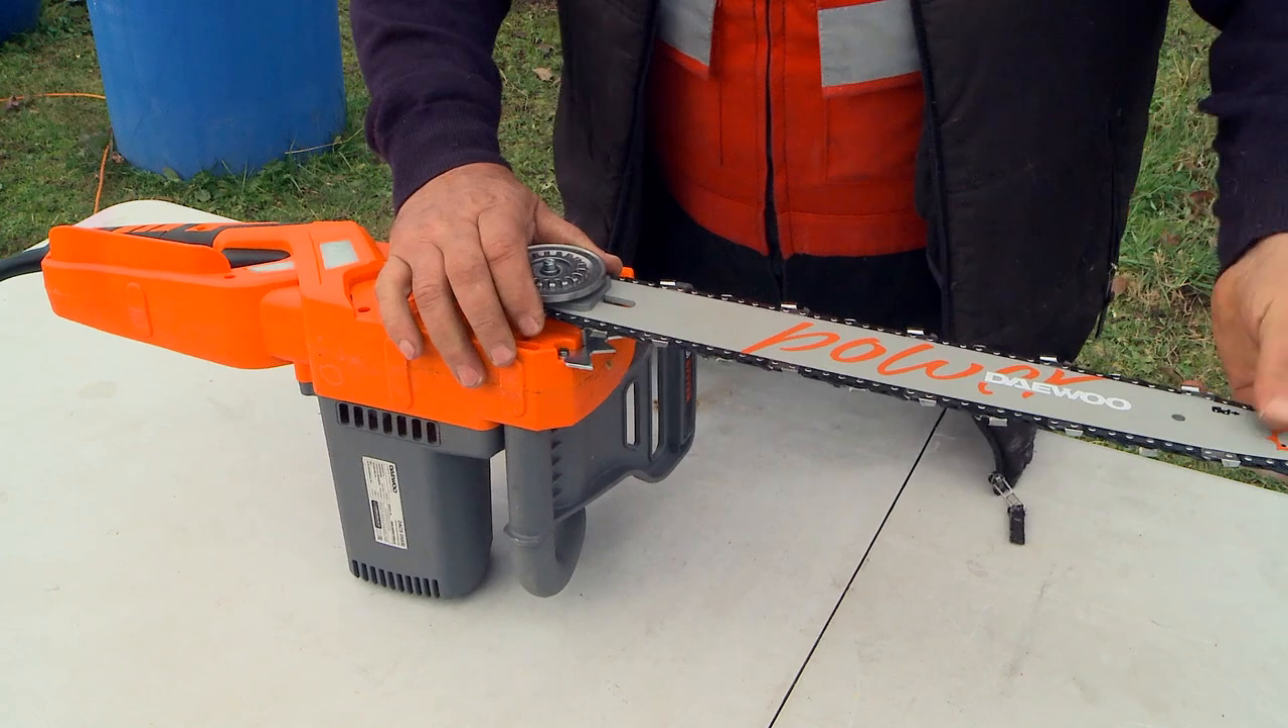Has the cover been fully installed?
No.